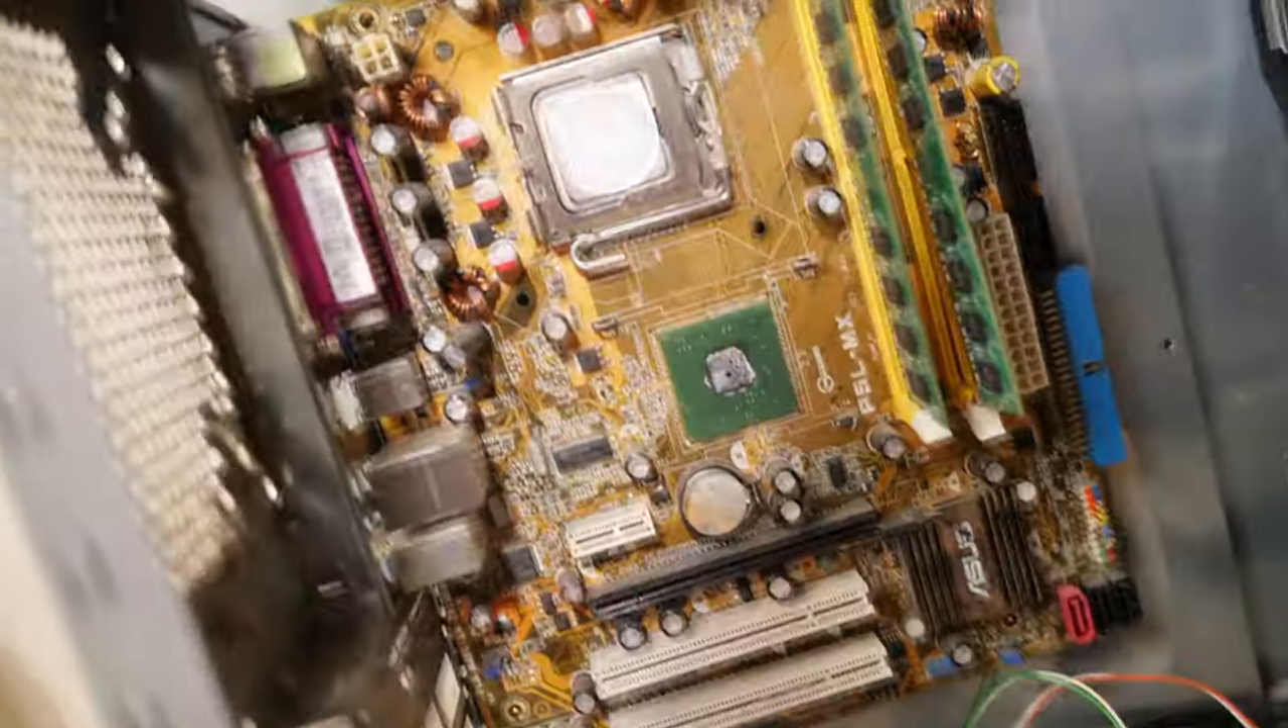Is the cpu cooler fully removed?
Yes.